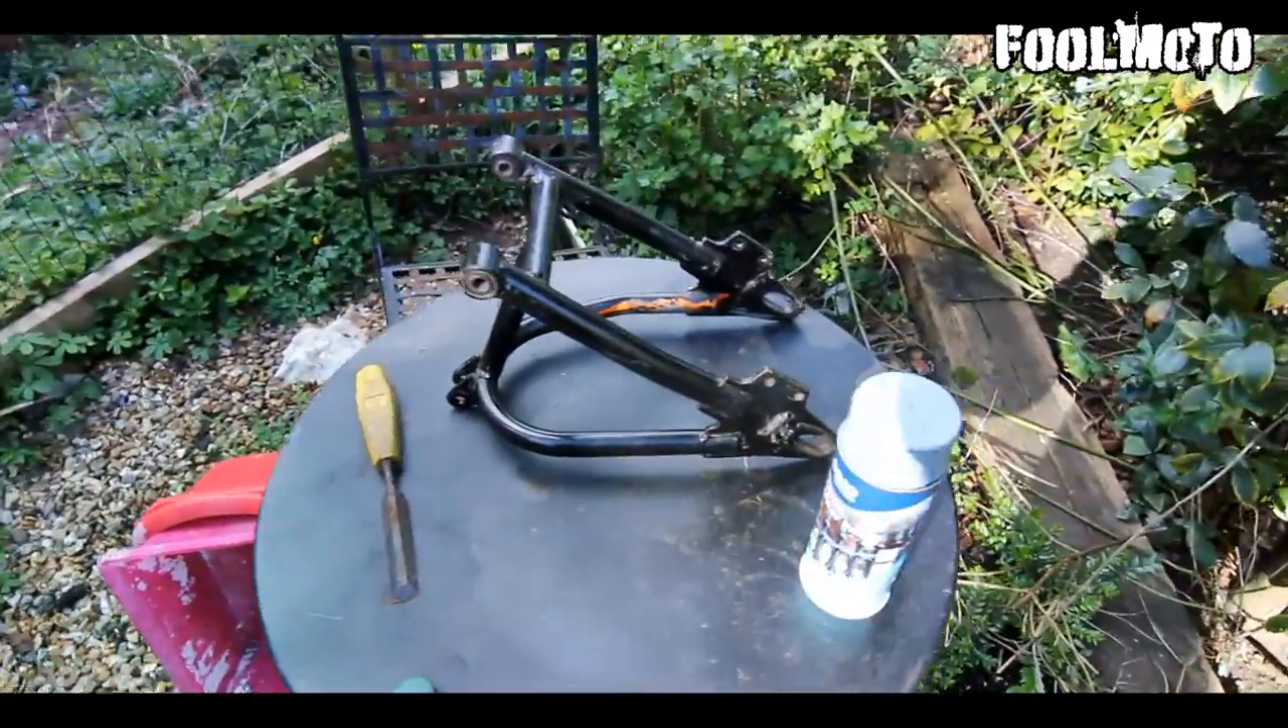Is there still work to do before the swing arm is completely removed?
No.